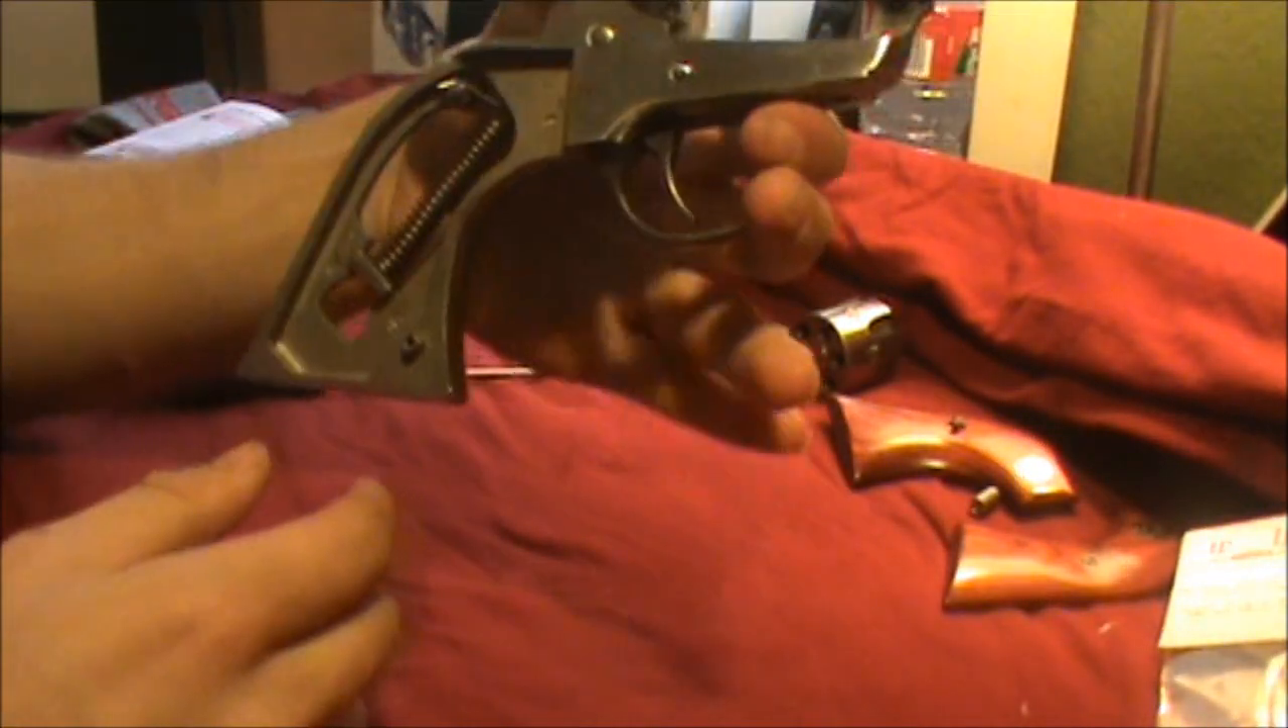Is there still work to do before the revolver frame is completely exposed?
No.